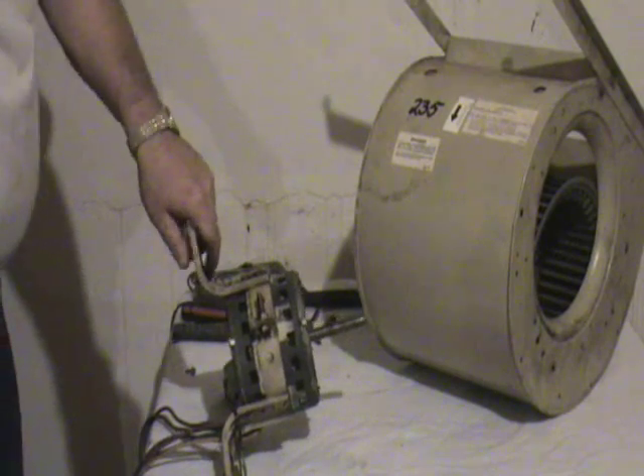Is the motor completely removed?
Yes.